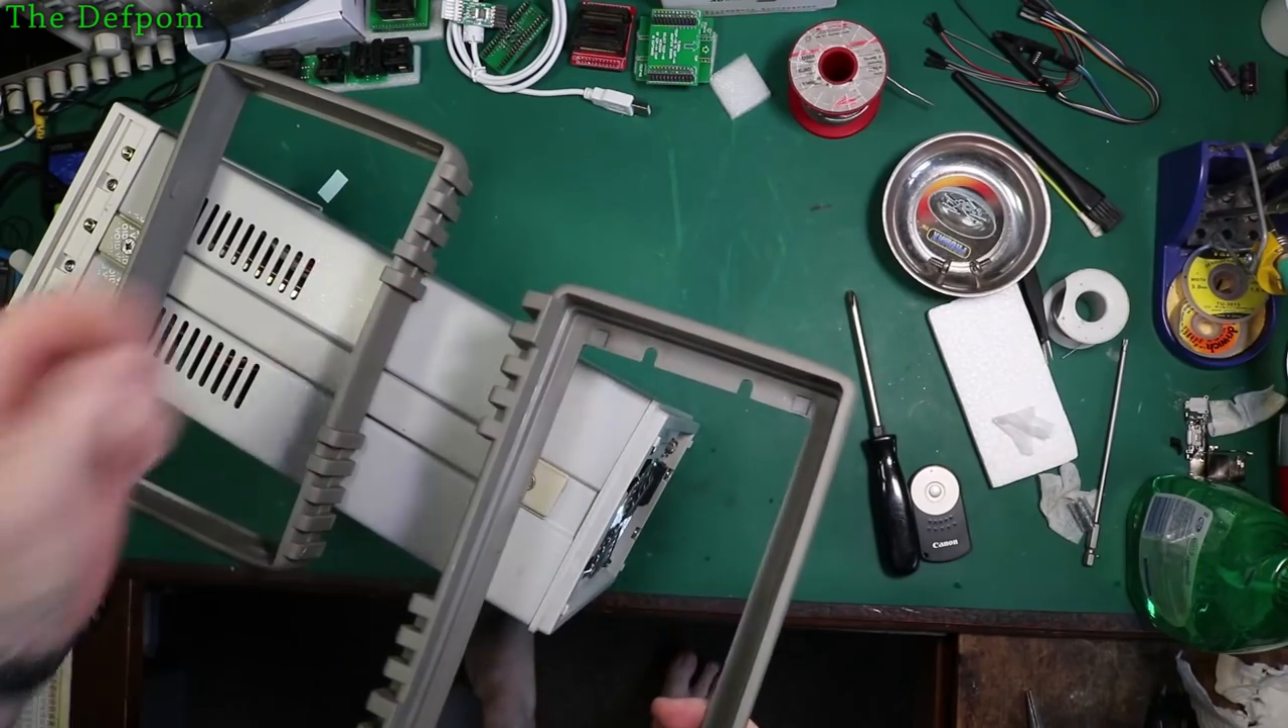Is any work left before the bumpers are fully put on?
Yes.